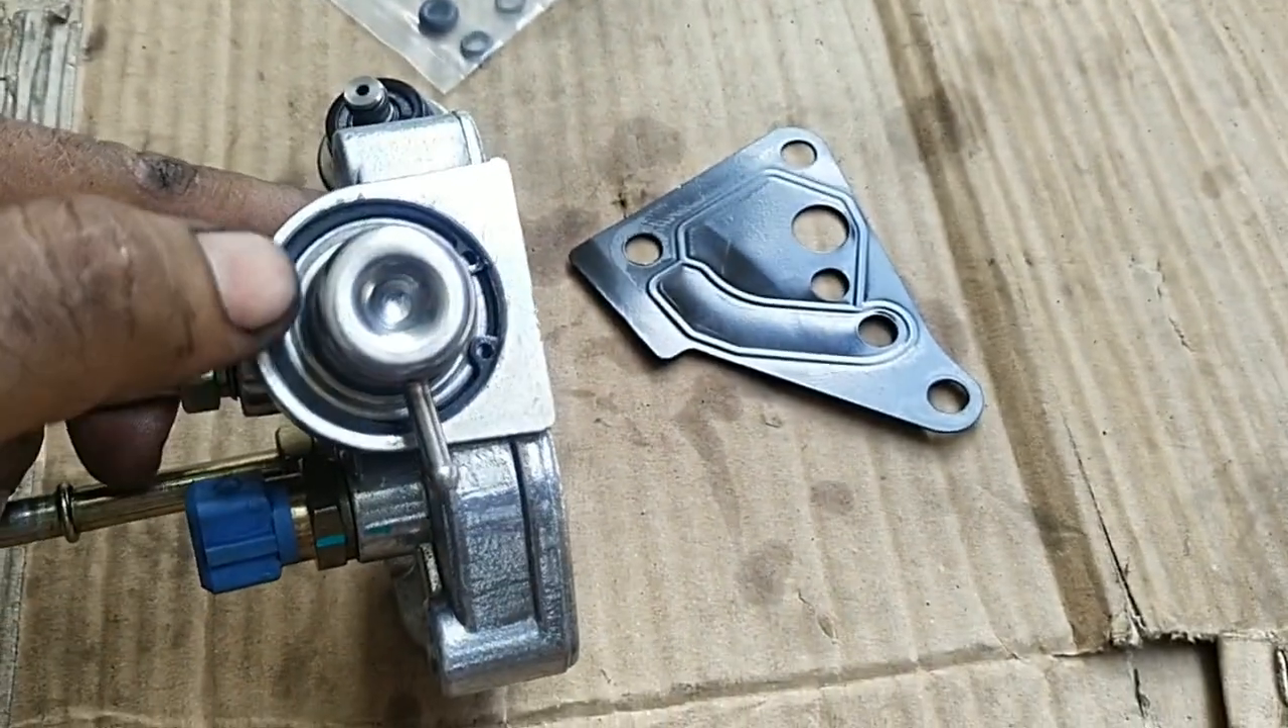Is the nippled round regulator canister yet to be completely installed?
No.